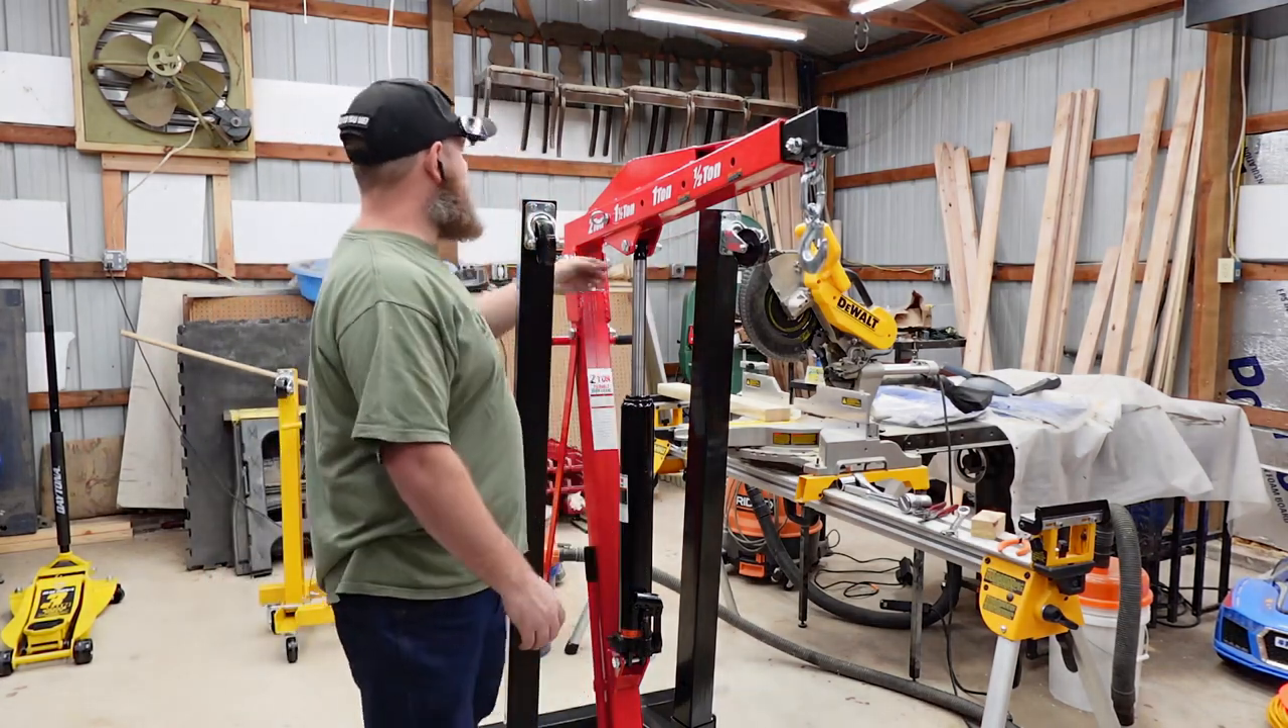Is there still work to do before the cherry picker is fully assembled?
No.